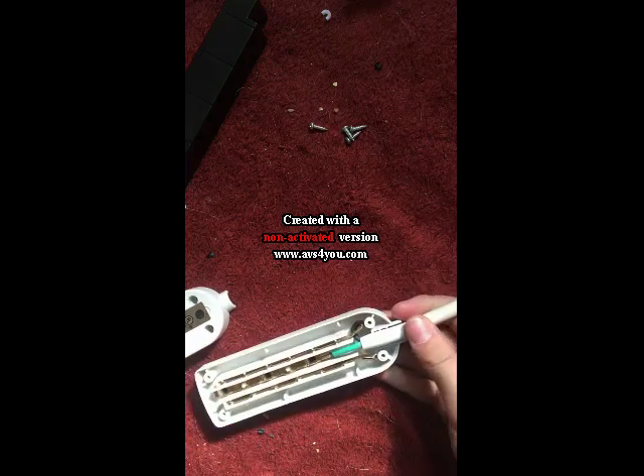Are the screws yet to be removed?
No.